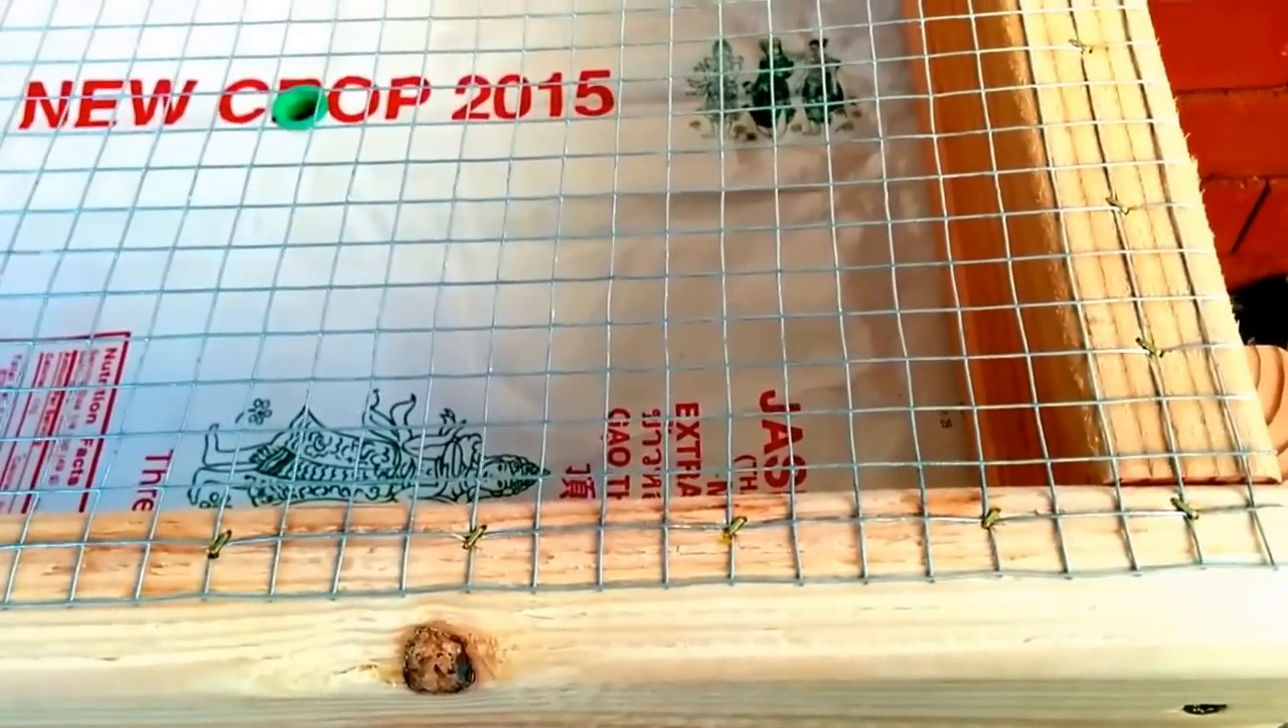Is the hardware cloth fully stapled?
Yes.